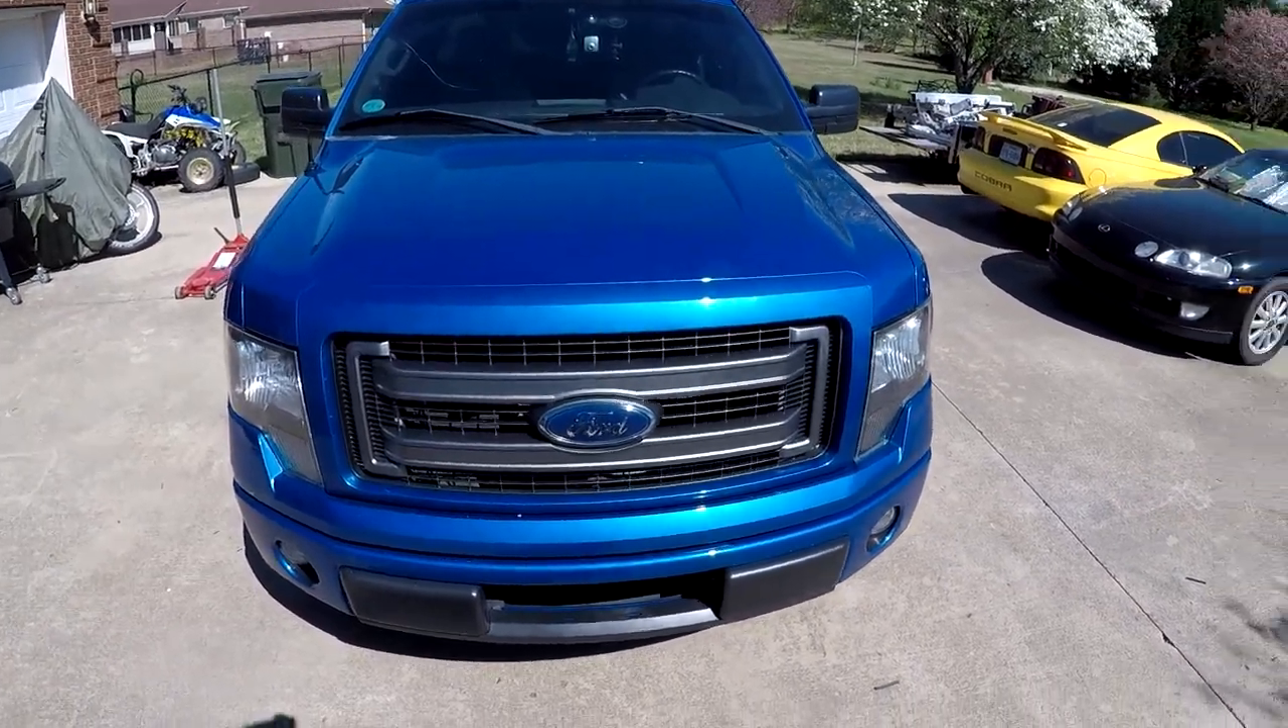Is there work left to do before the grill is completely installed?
No.